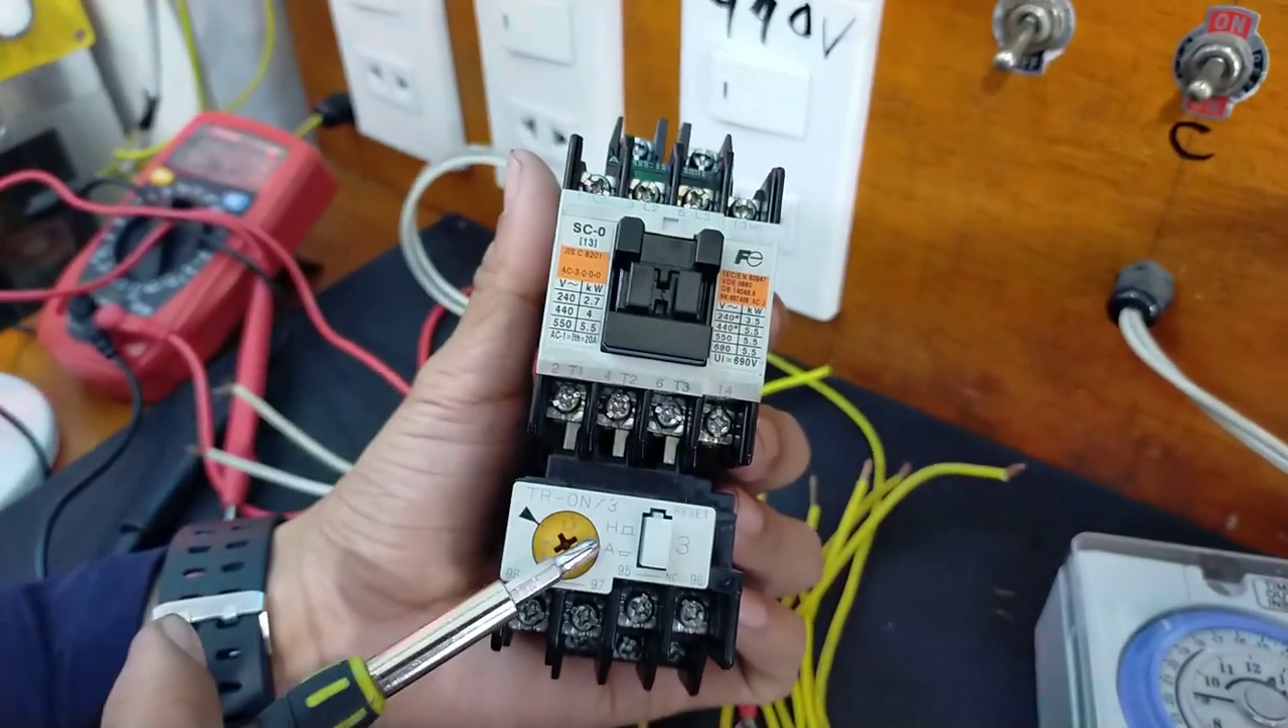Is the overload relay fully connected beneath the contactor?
Yes.